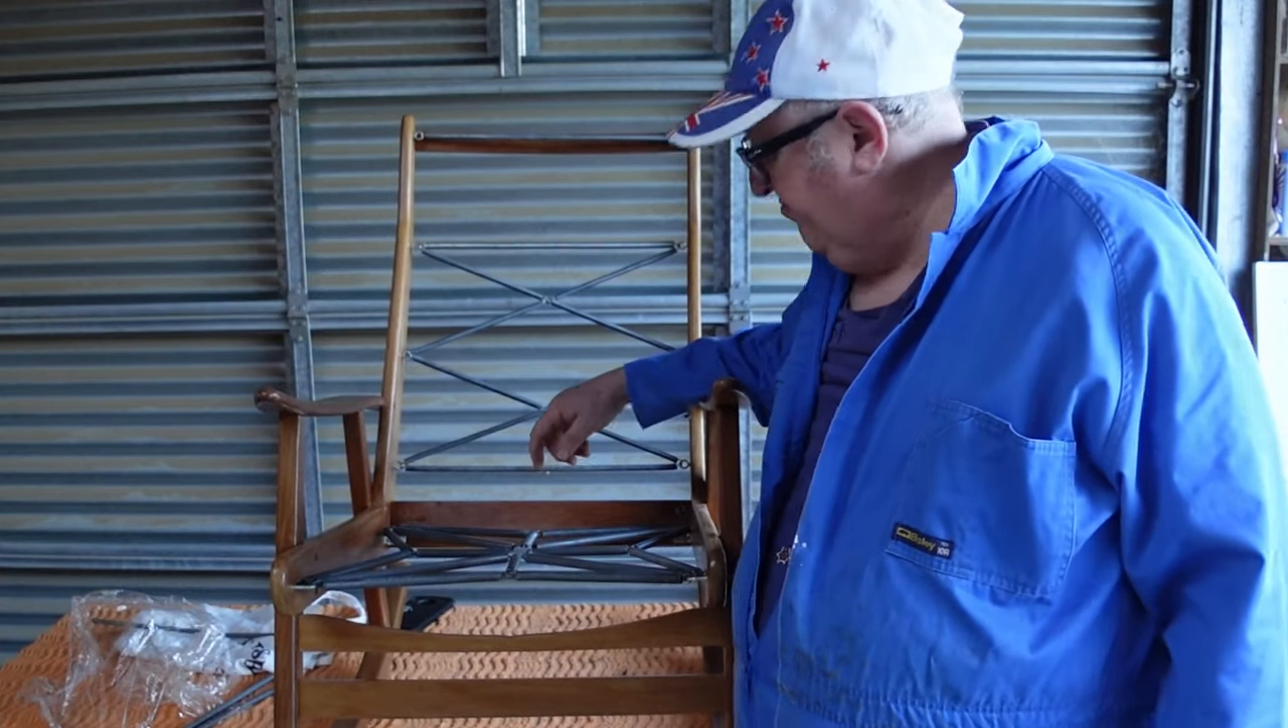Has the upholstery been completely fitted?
No.